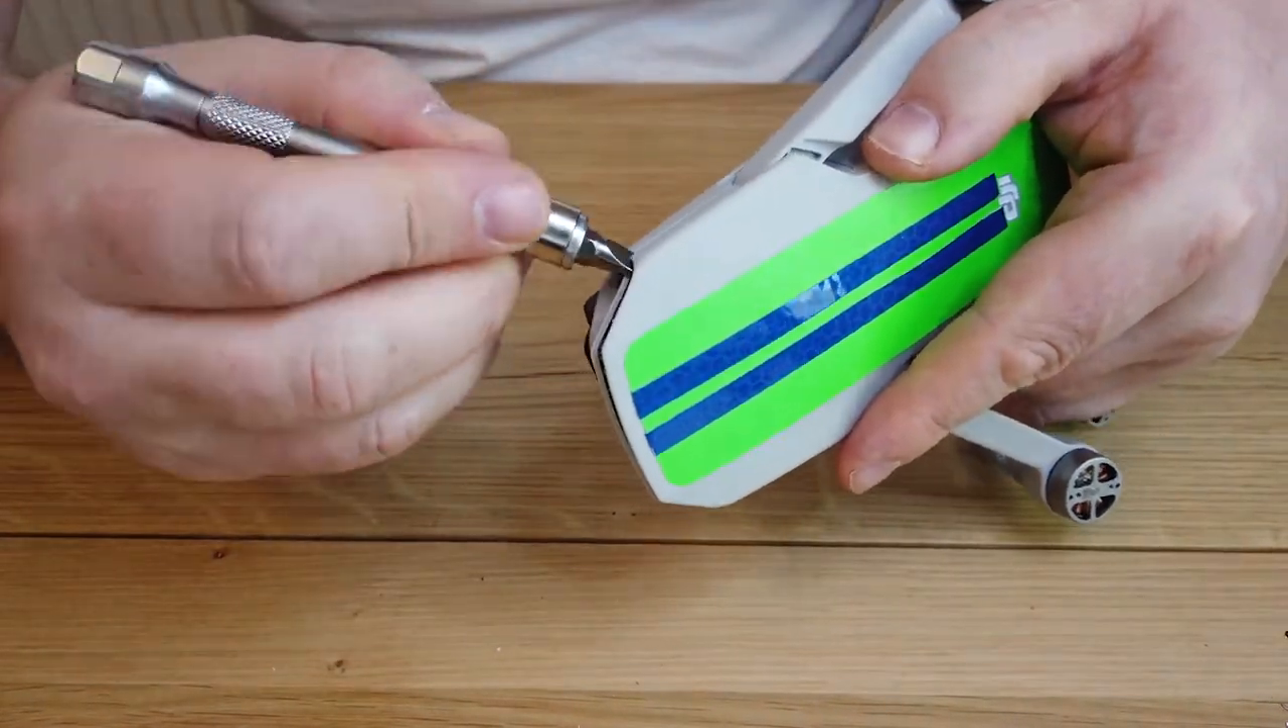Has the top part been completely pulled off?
No.